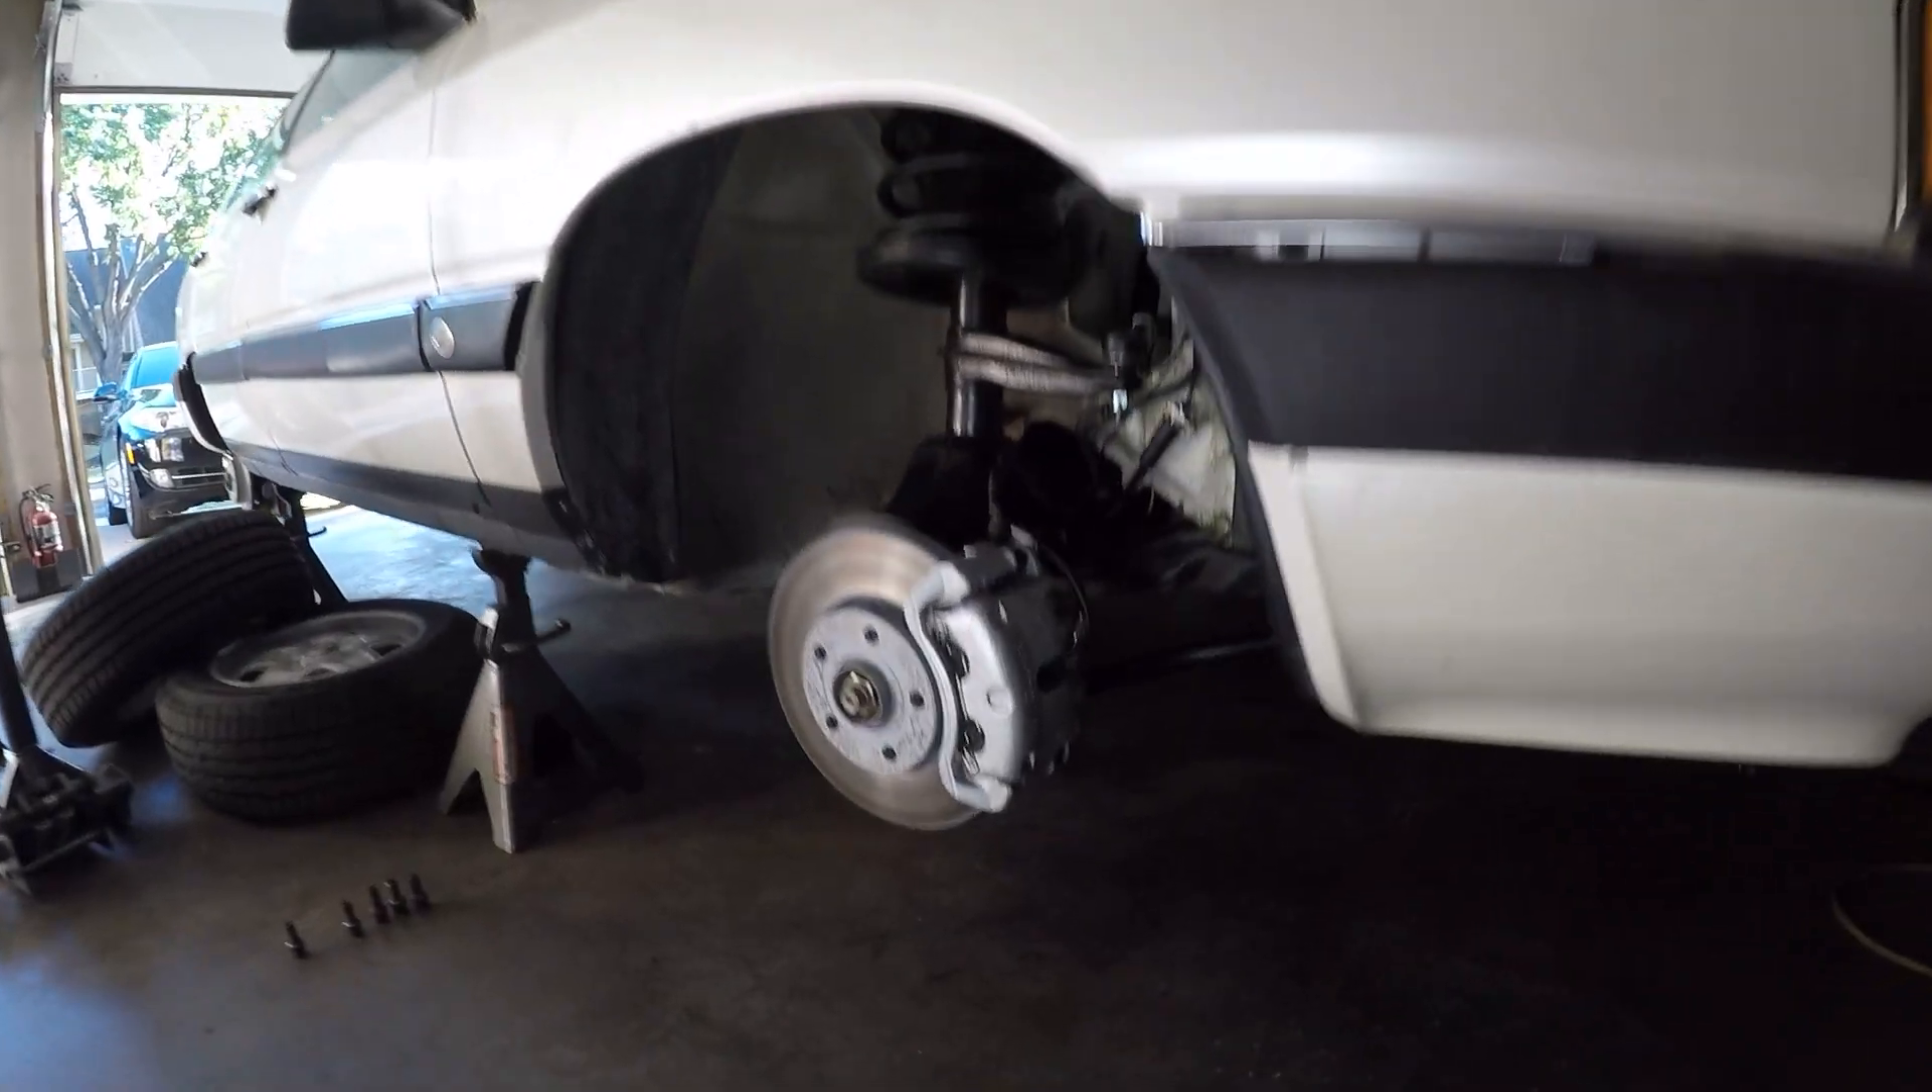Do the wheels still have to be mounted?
Yes.